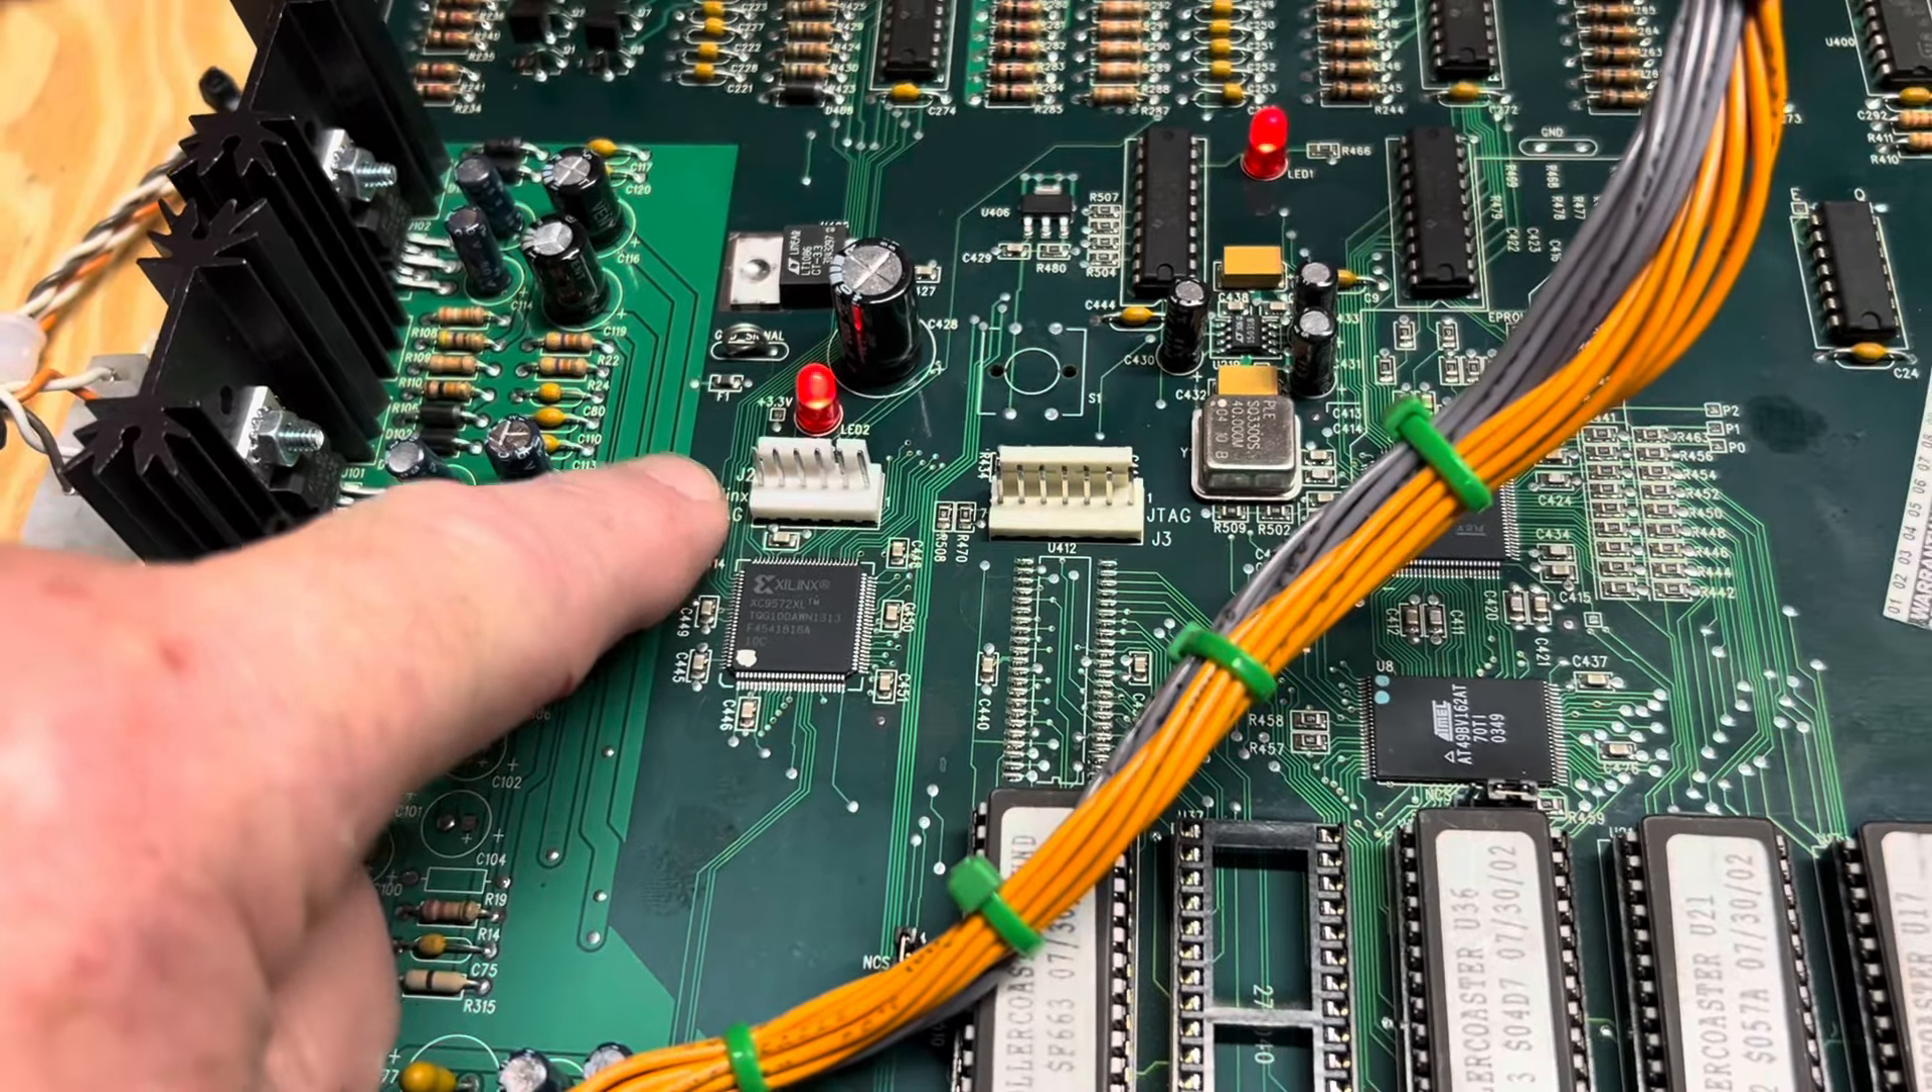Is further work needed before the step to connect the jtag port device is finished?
Yes.